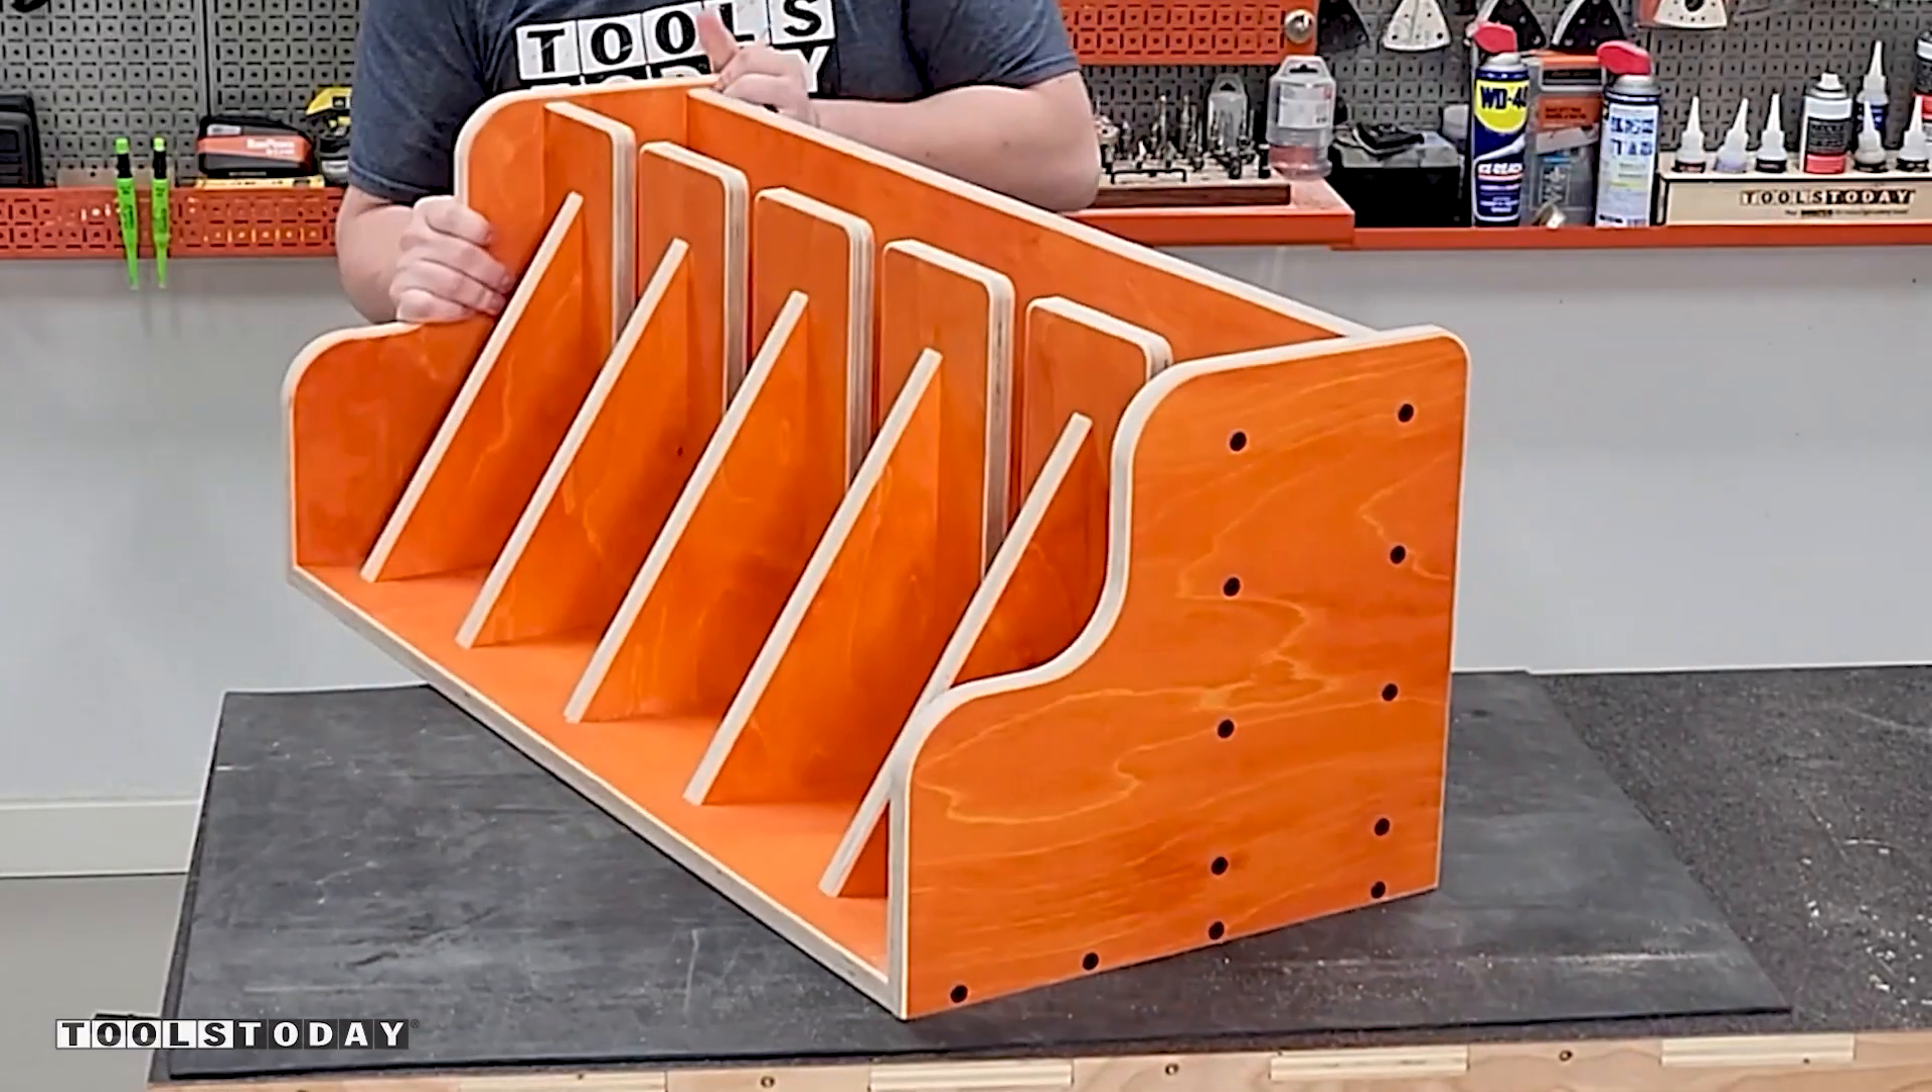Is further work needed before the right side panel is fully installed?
No.